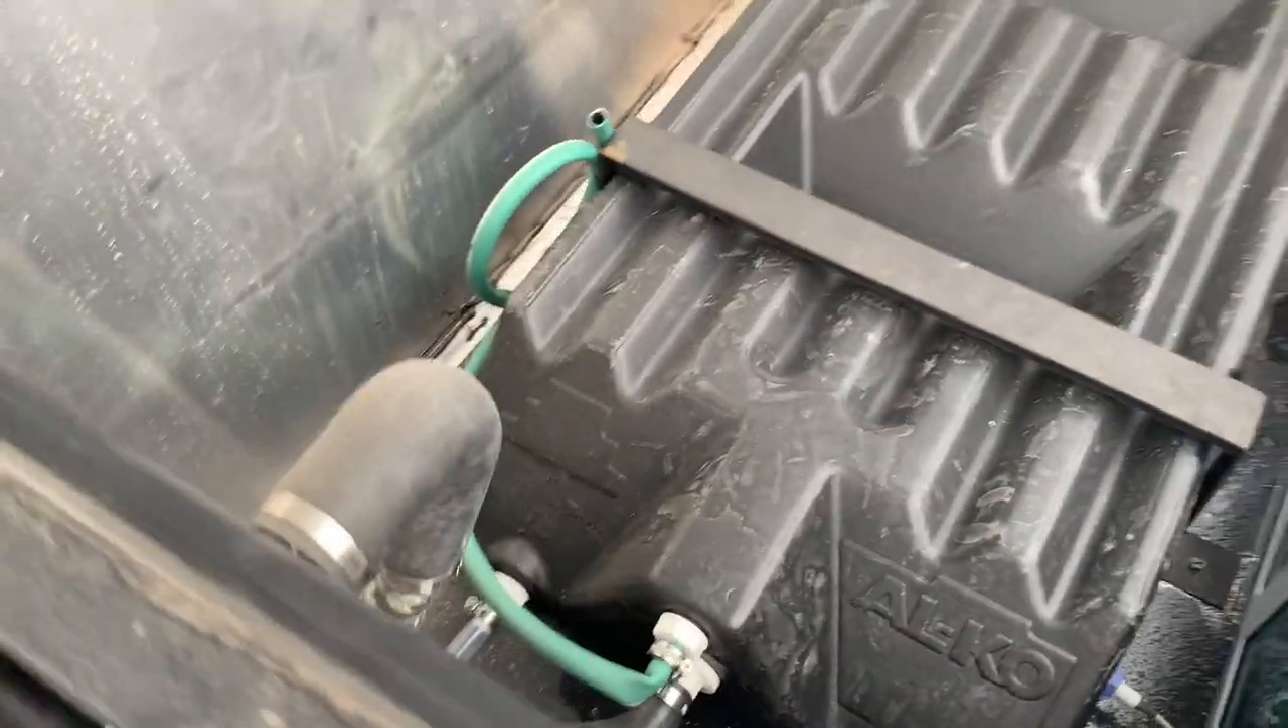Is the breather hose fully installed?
Yes.